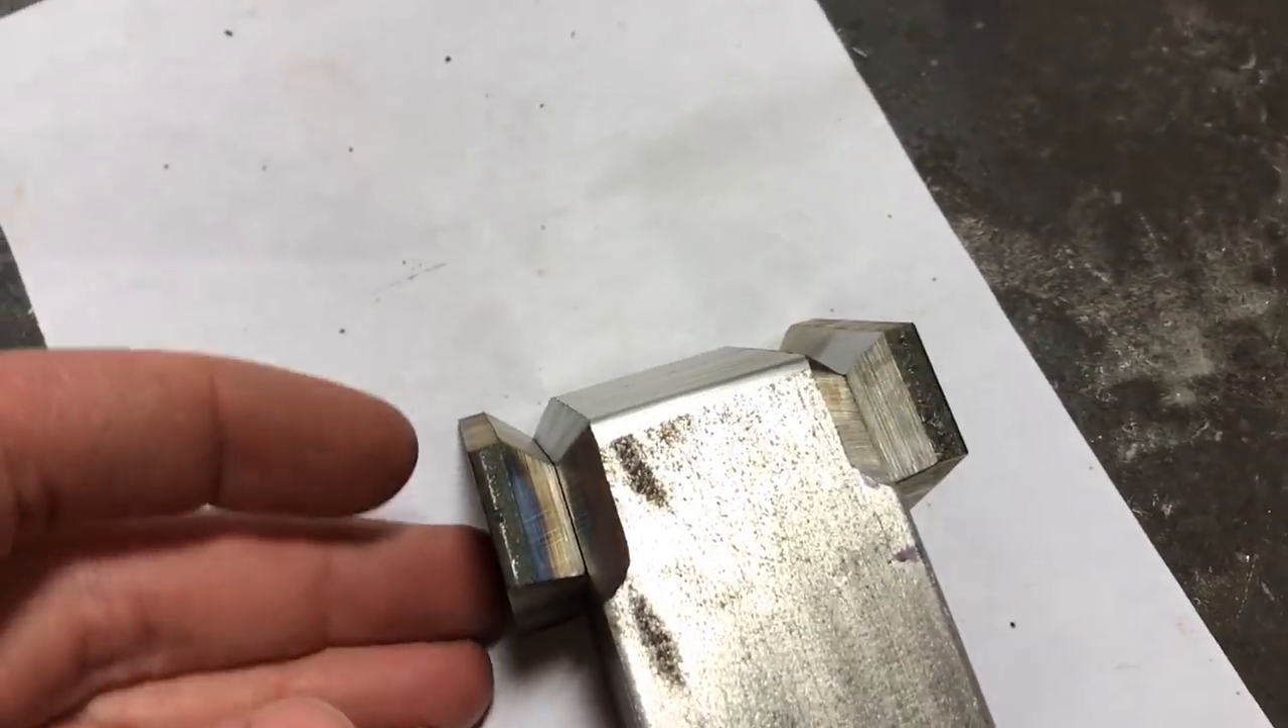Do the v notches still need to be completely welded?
Yes.